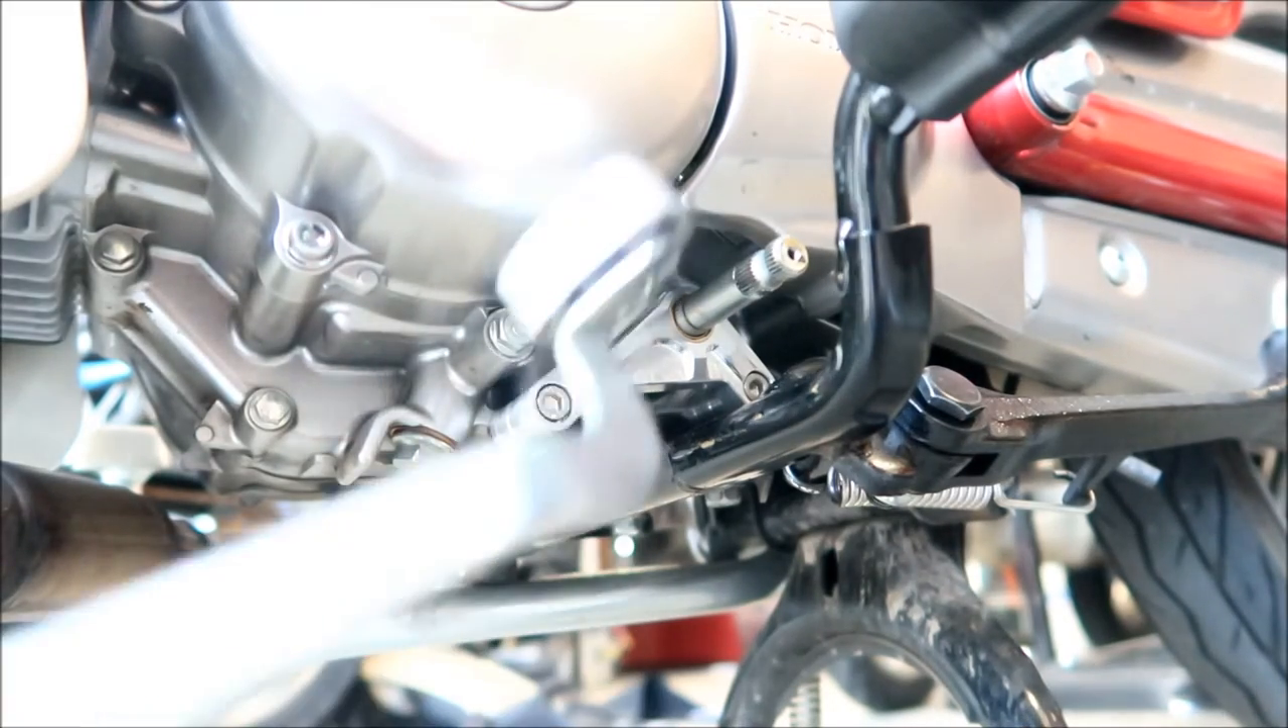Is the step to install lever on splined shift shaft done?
No.